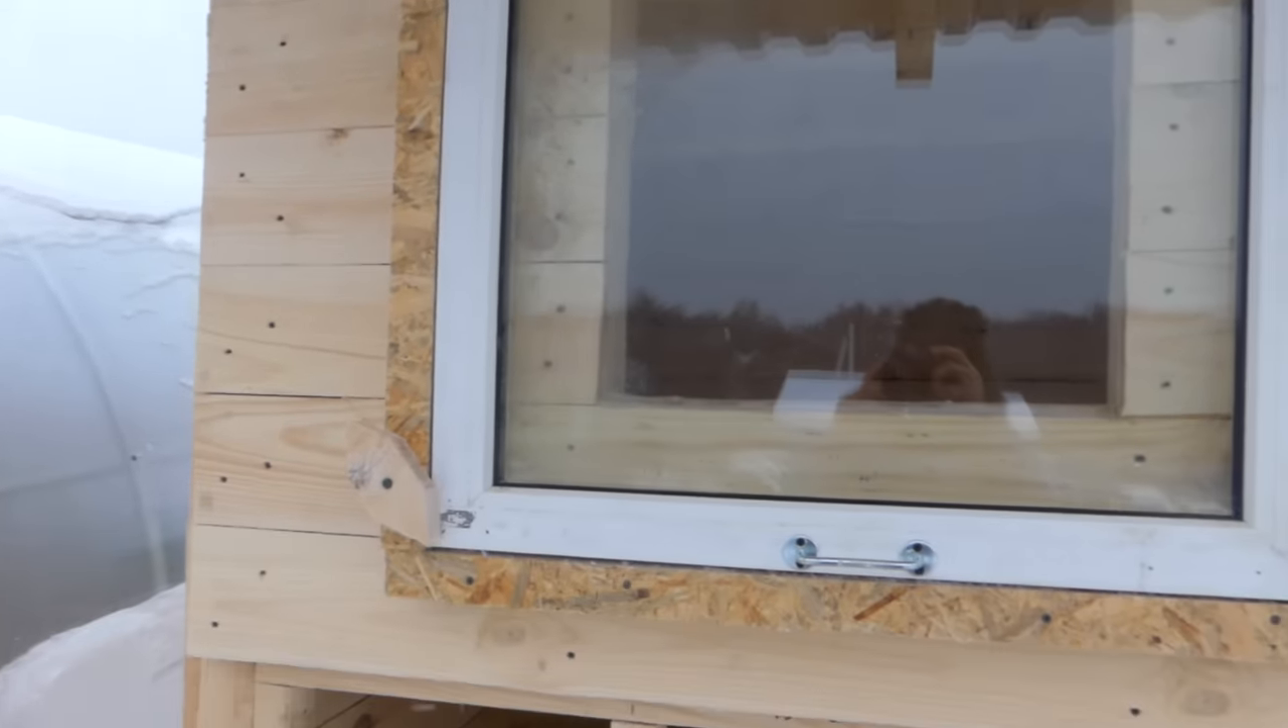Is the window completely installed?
Yes.